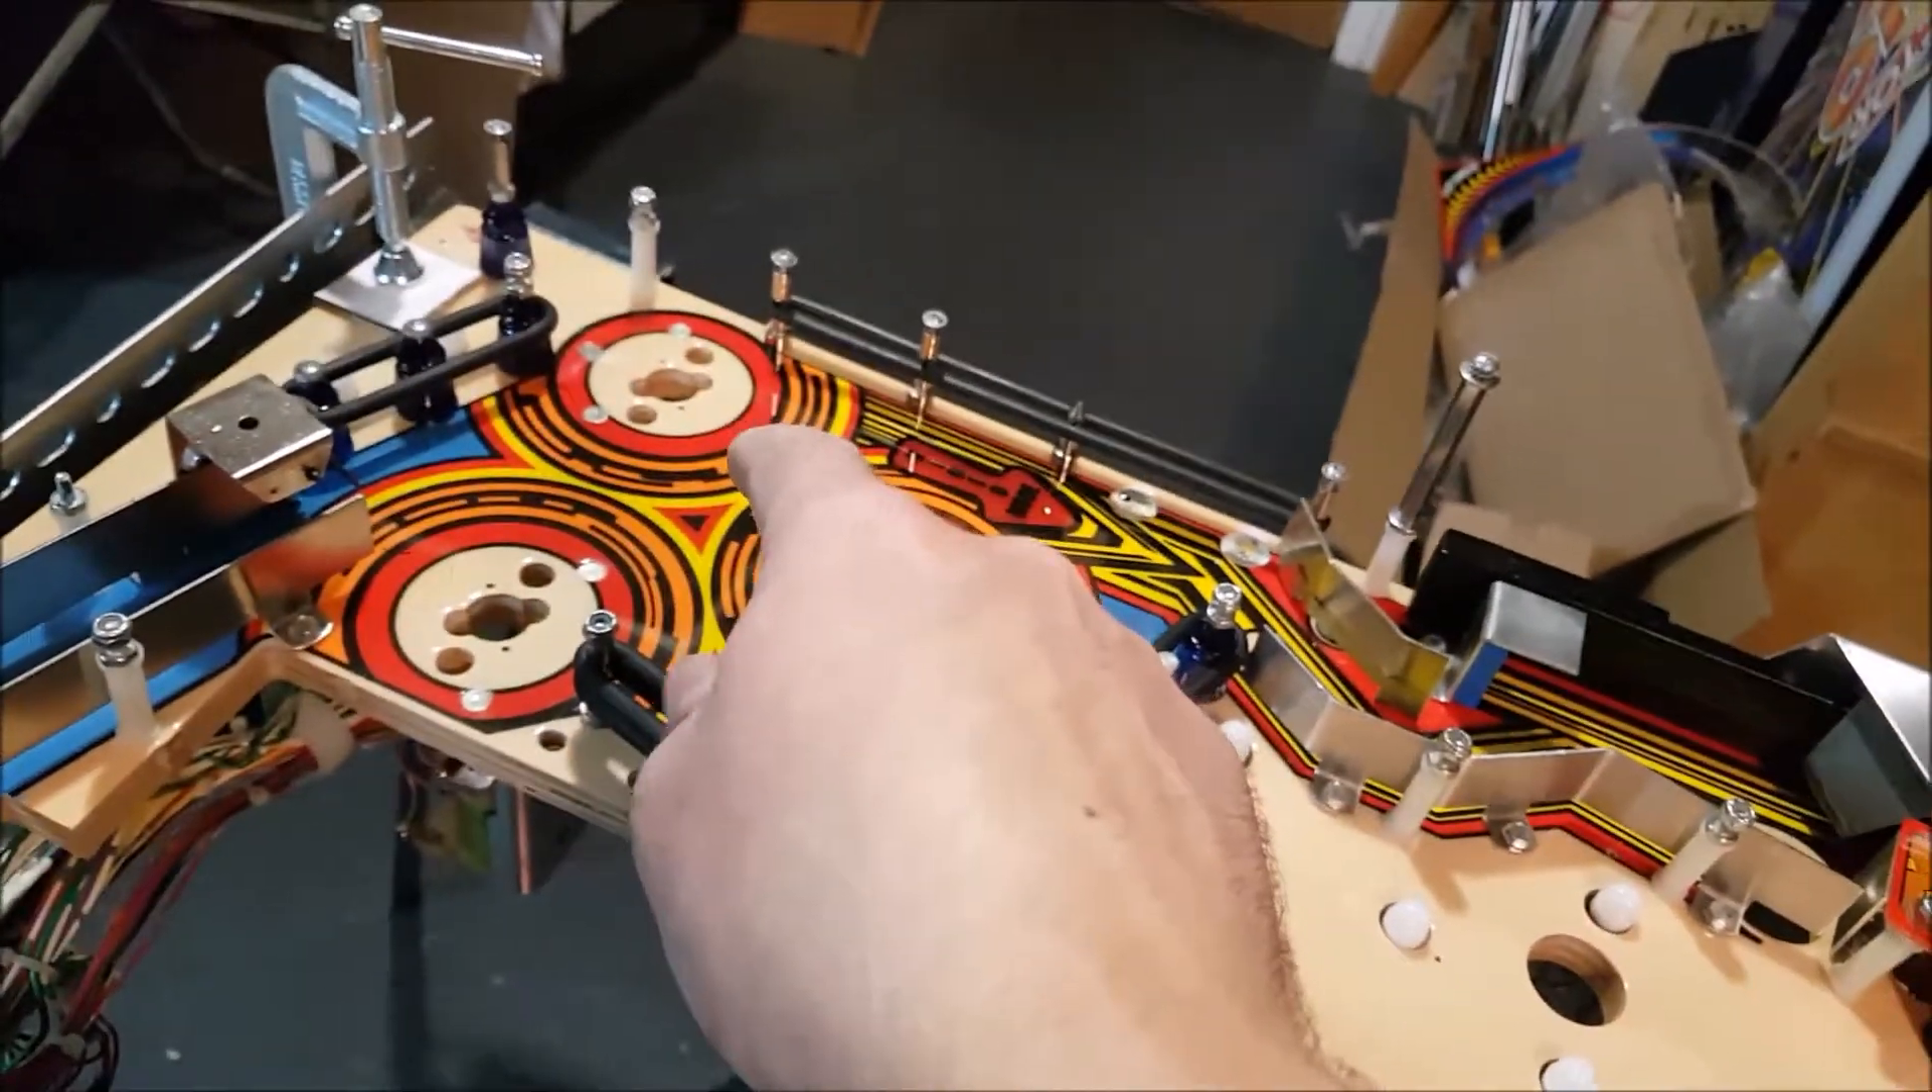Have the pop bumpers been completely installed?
No.